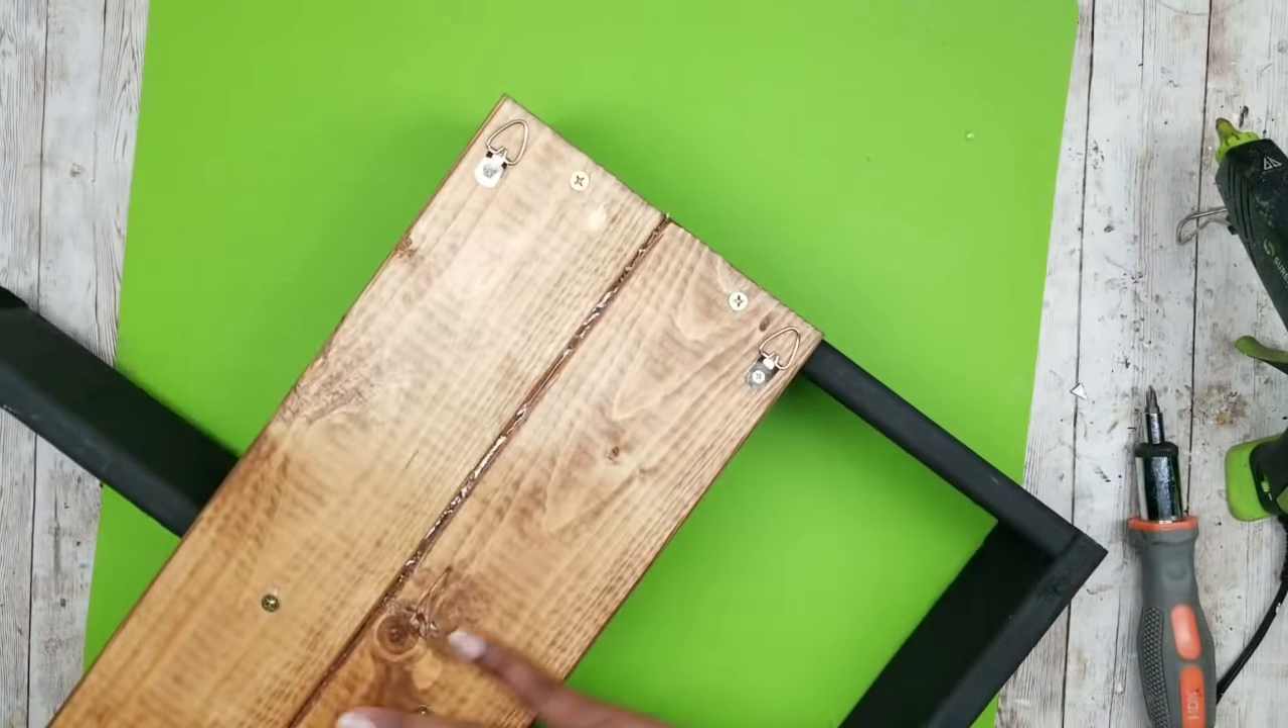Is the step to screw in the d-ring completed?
Yes.